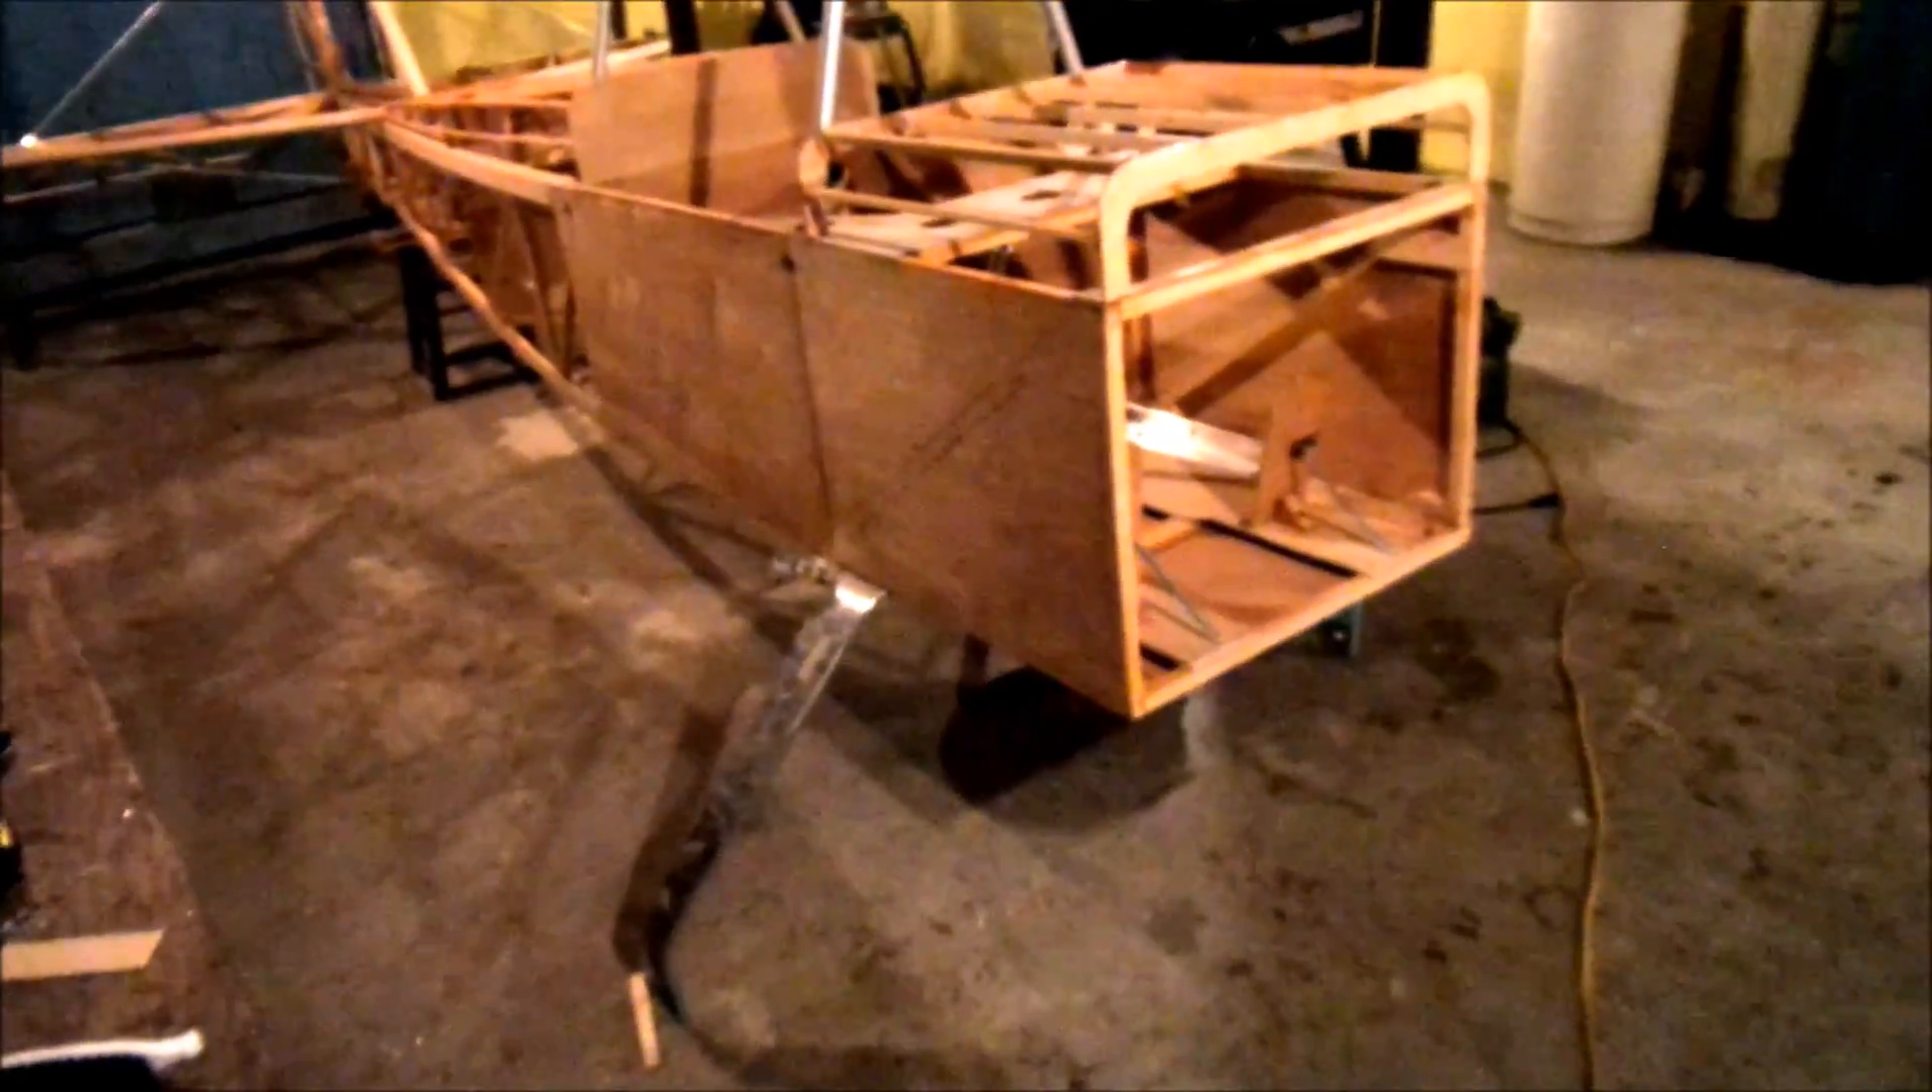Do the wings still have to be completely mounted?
Yes.